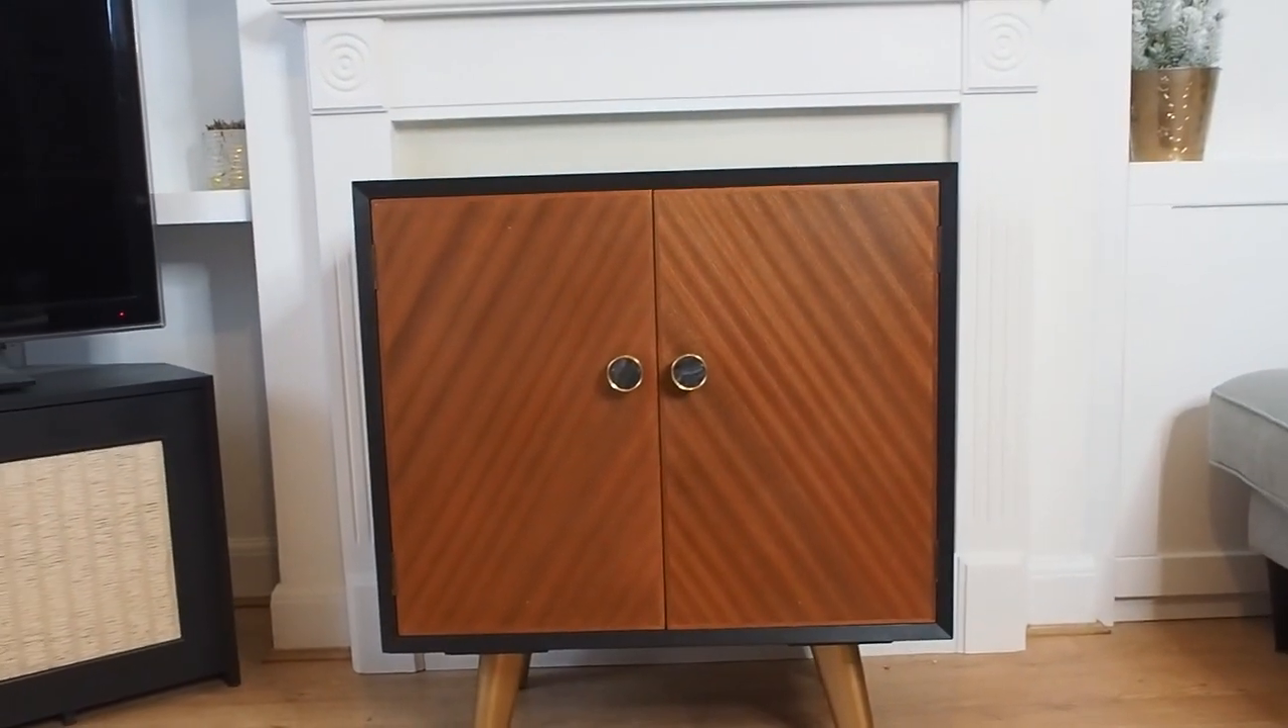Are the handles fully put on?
Yes.